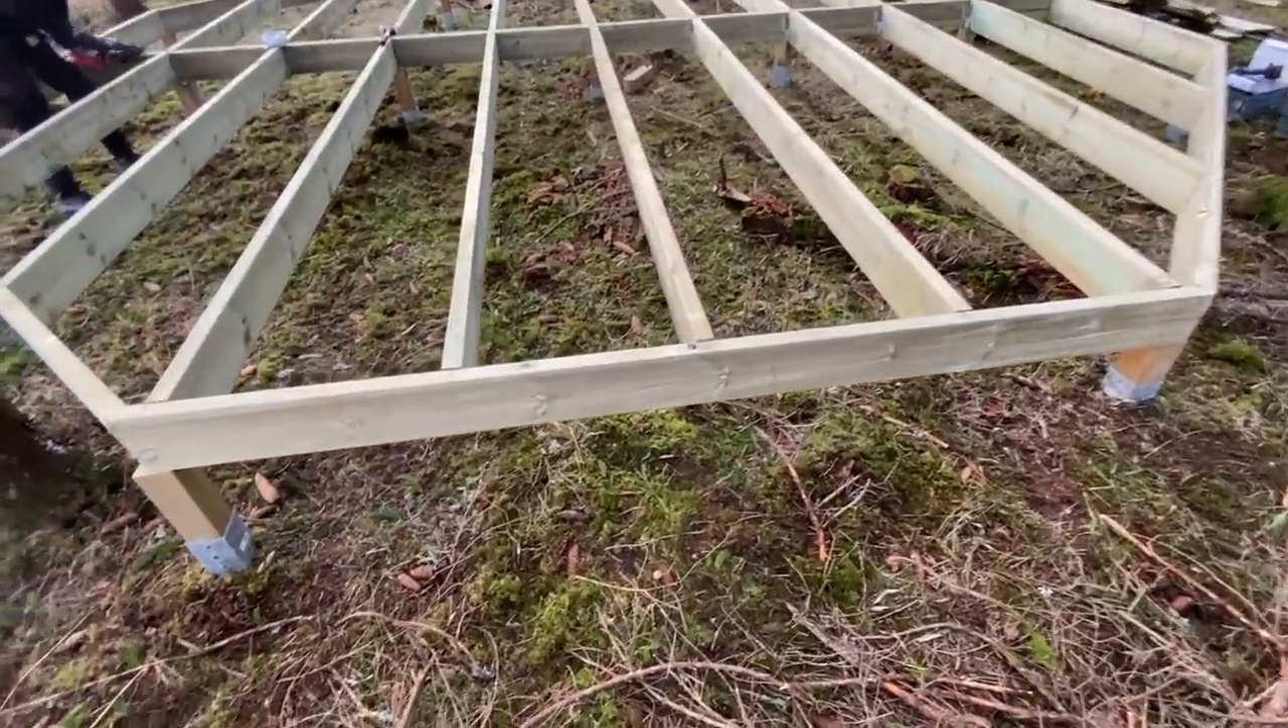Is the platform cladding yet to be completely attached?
Yes.